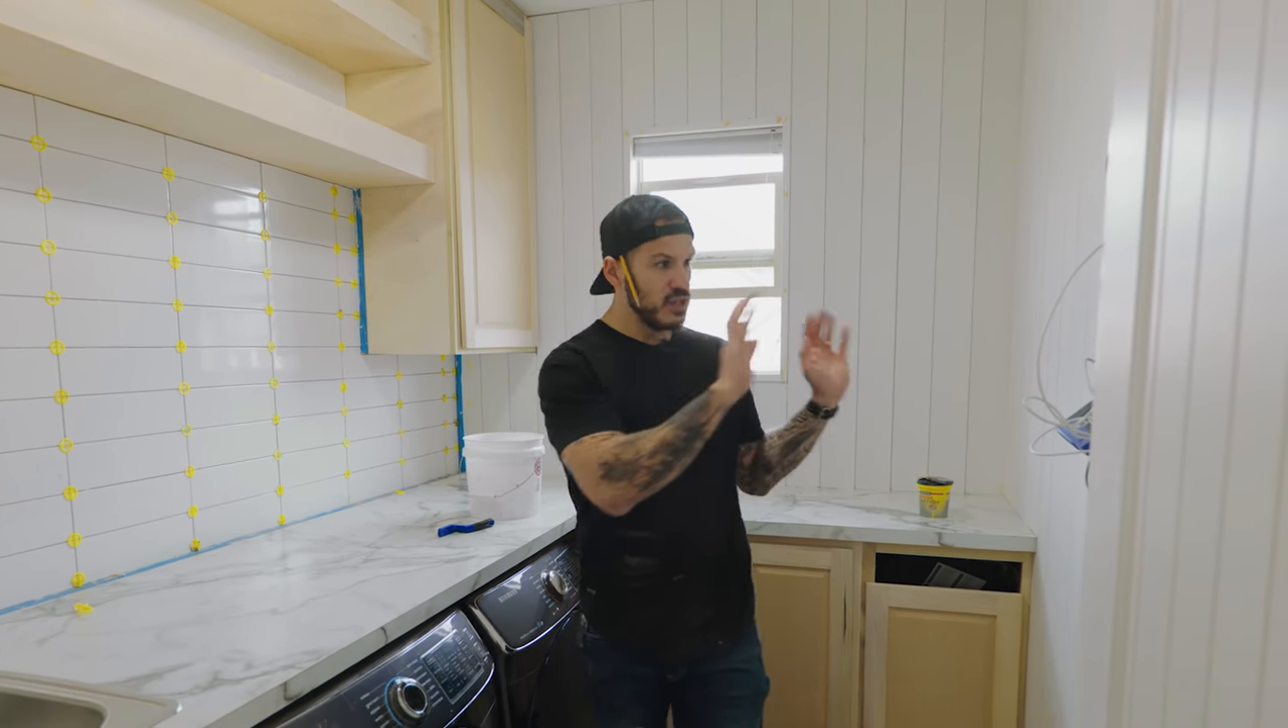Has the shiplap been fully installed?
Yes.